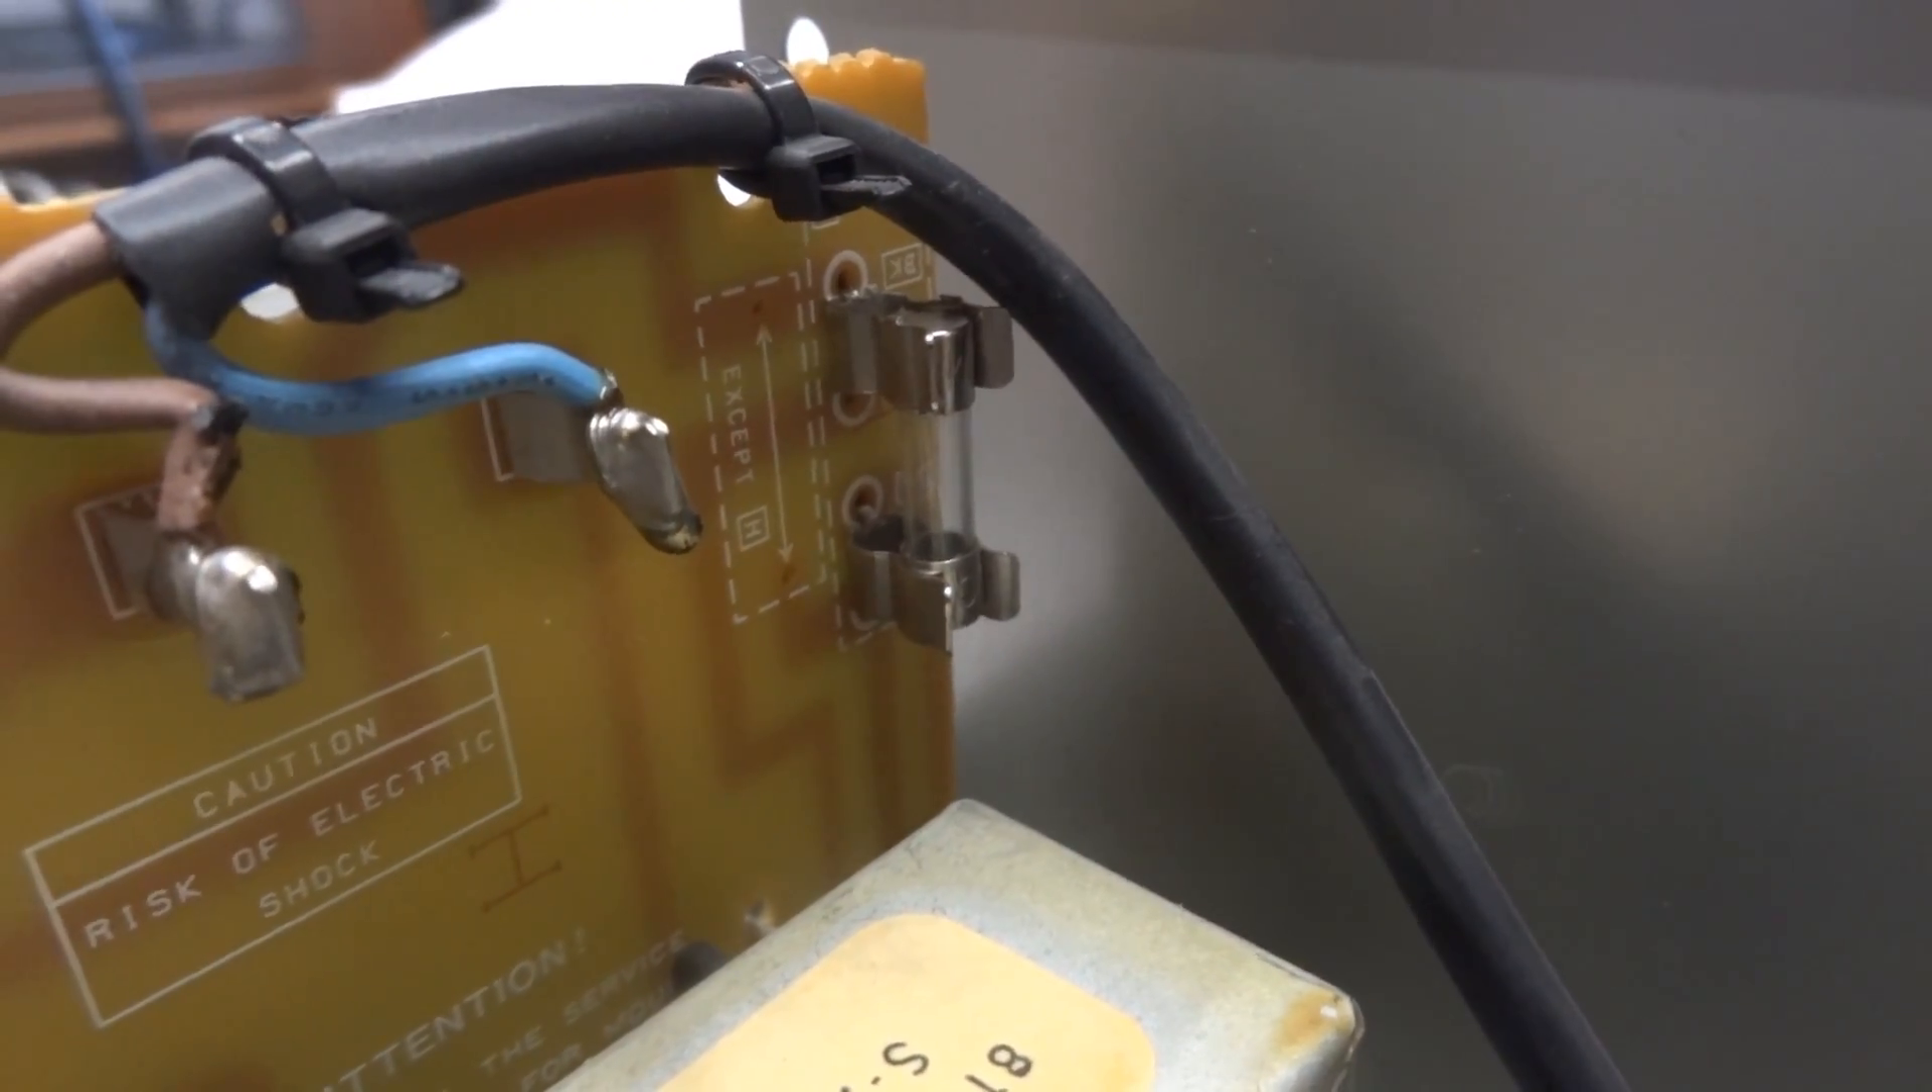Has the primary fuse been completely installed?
Yes.